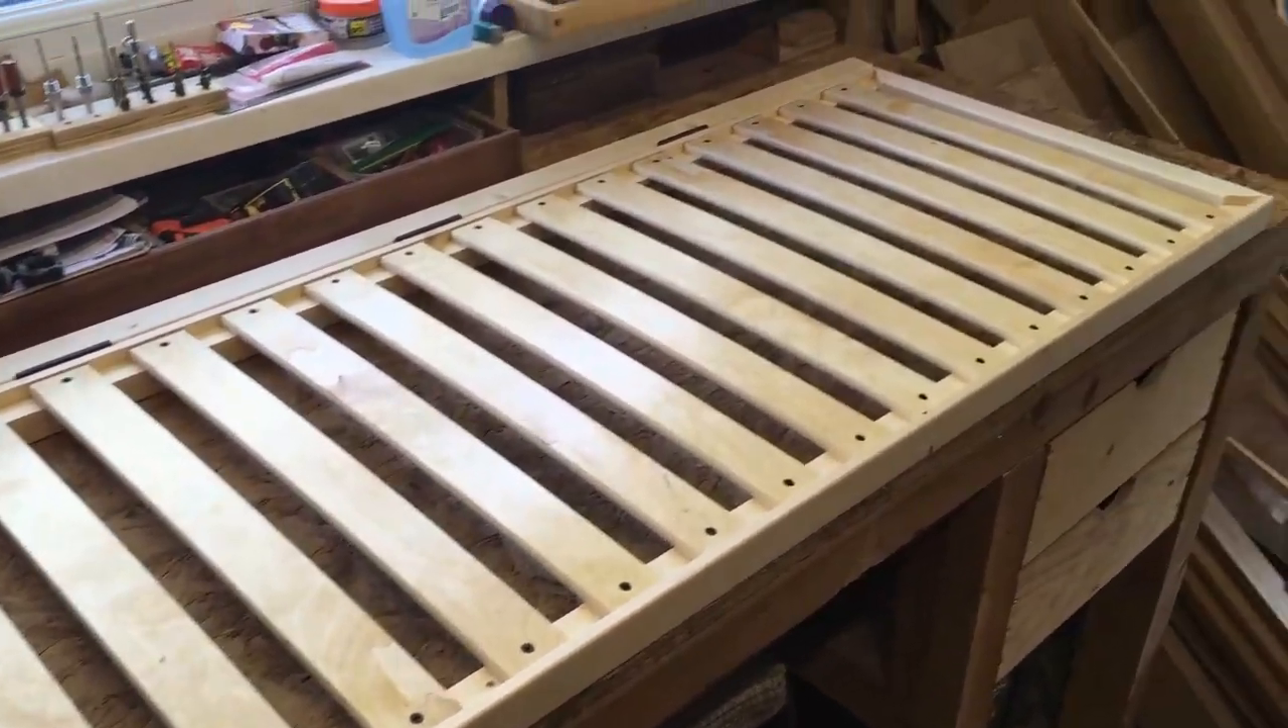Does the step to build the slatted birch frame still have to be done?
No.